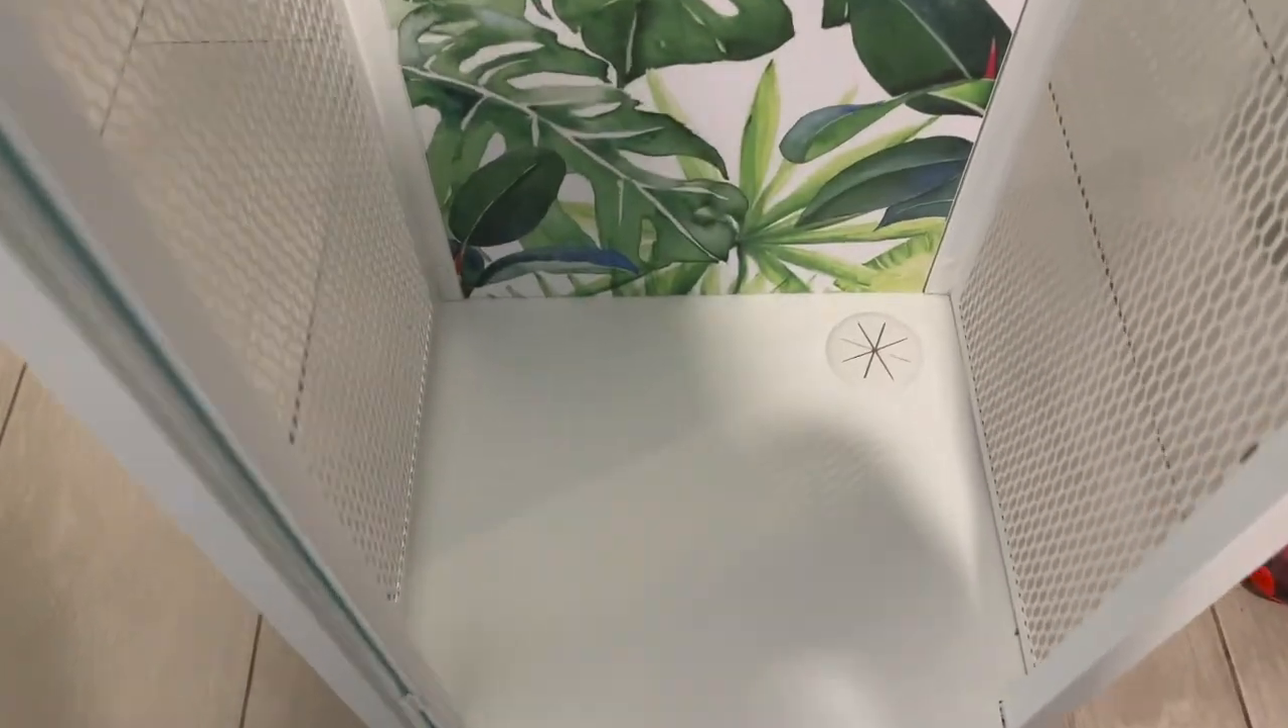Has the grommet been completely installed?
Yes.